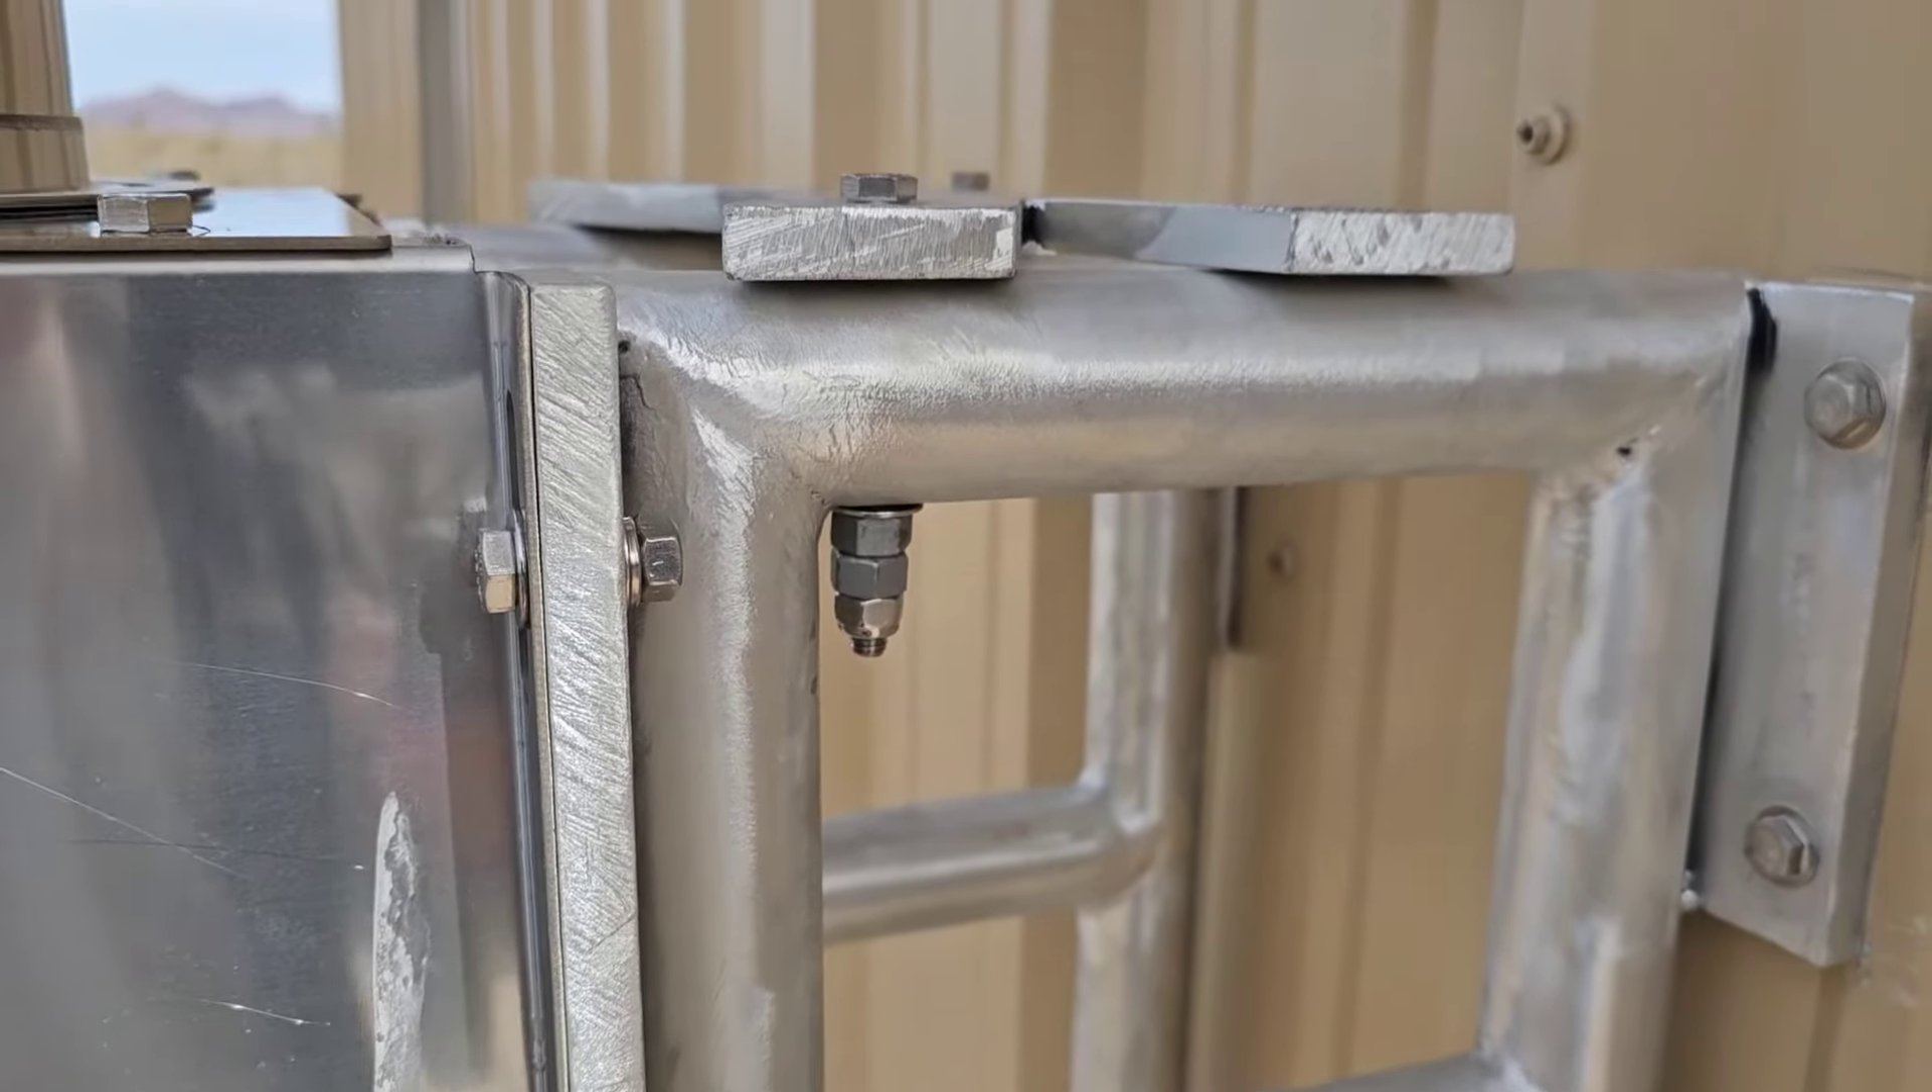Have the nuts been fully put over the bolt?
Yes.